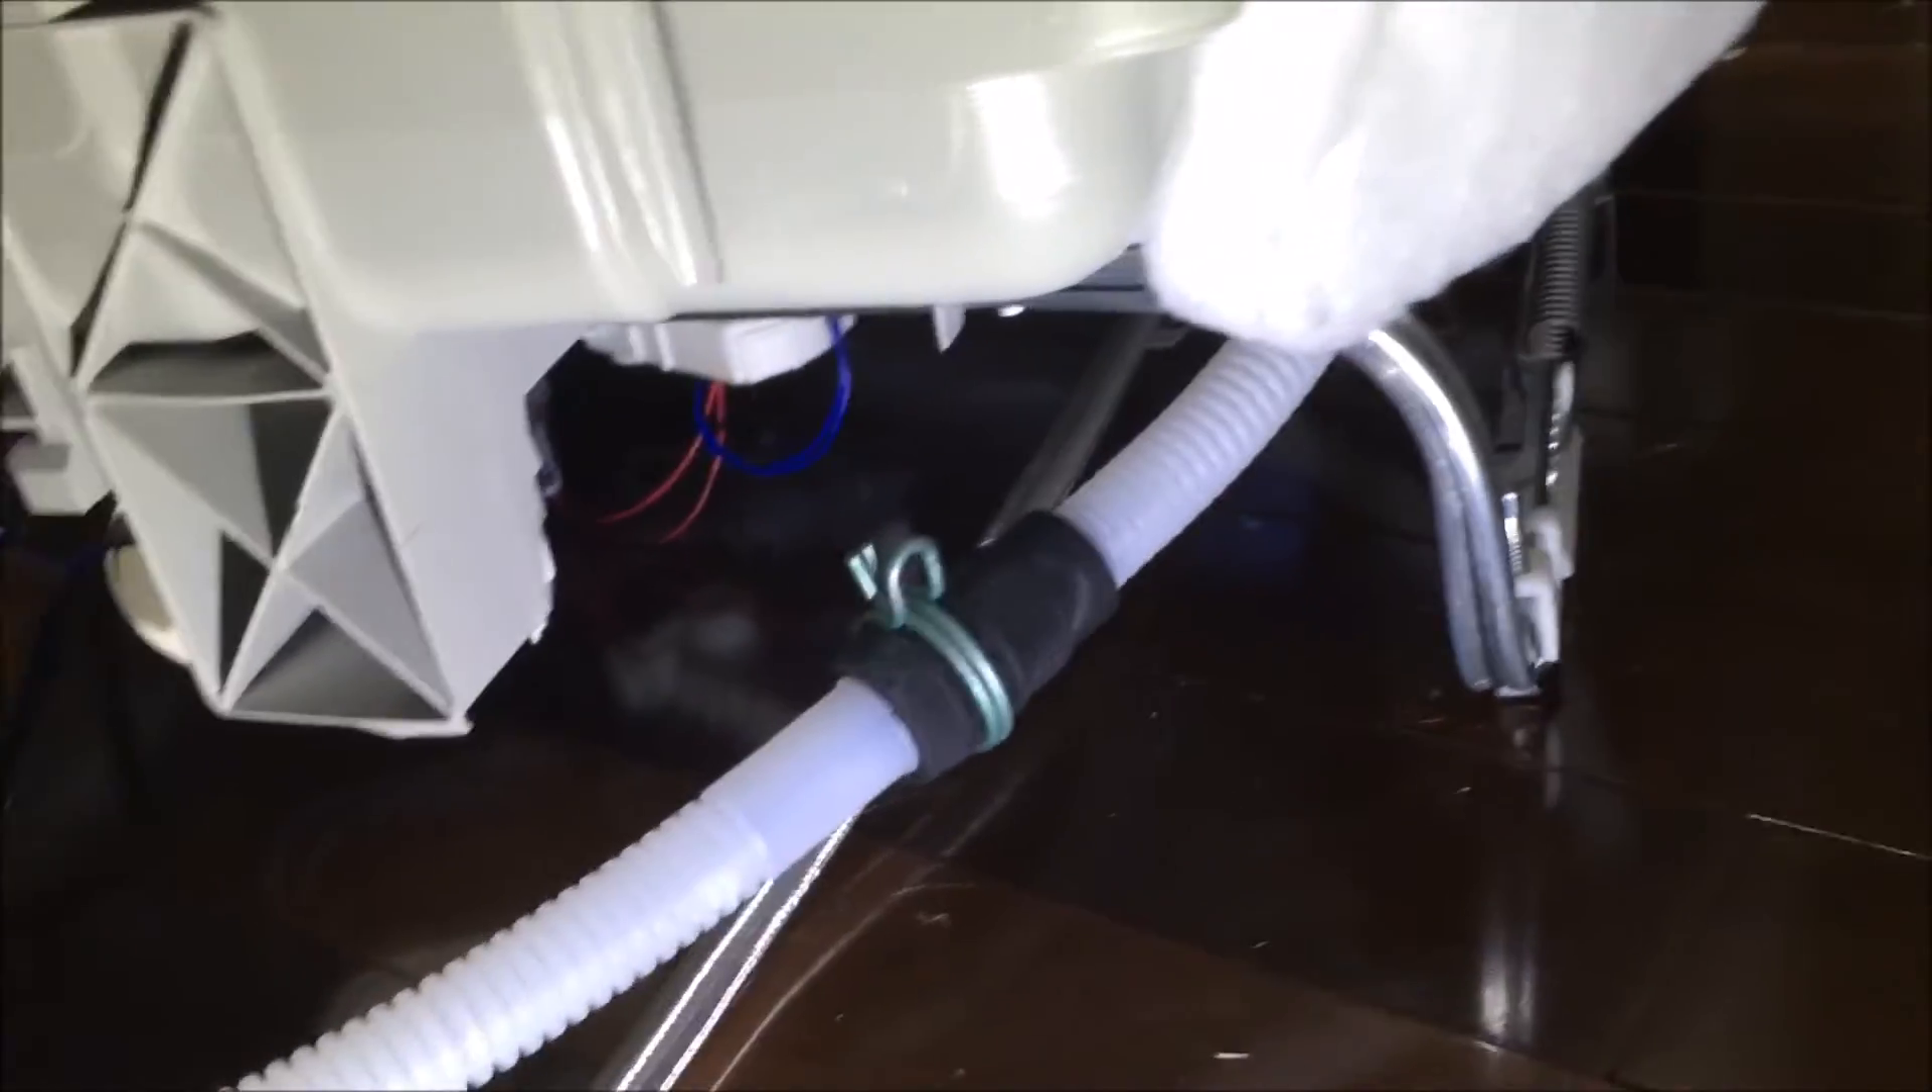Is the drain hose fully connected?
Yes.